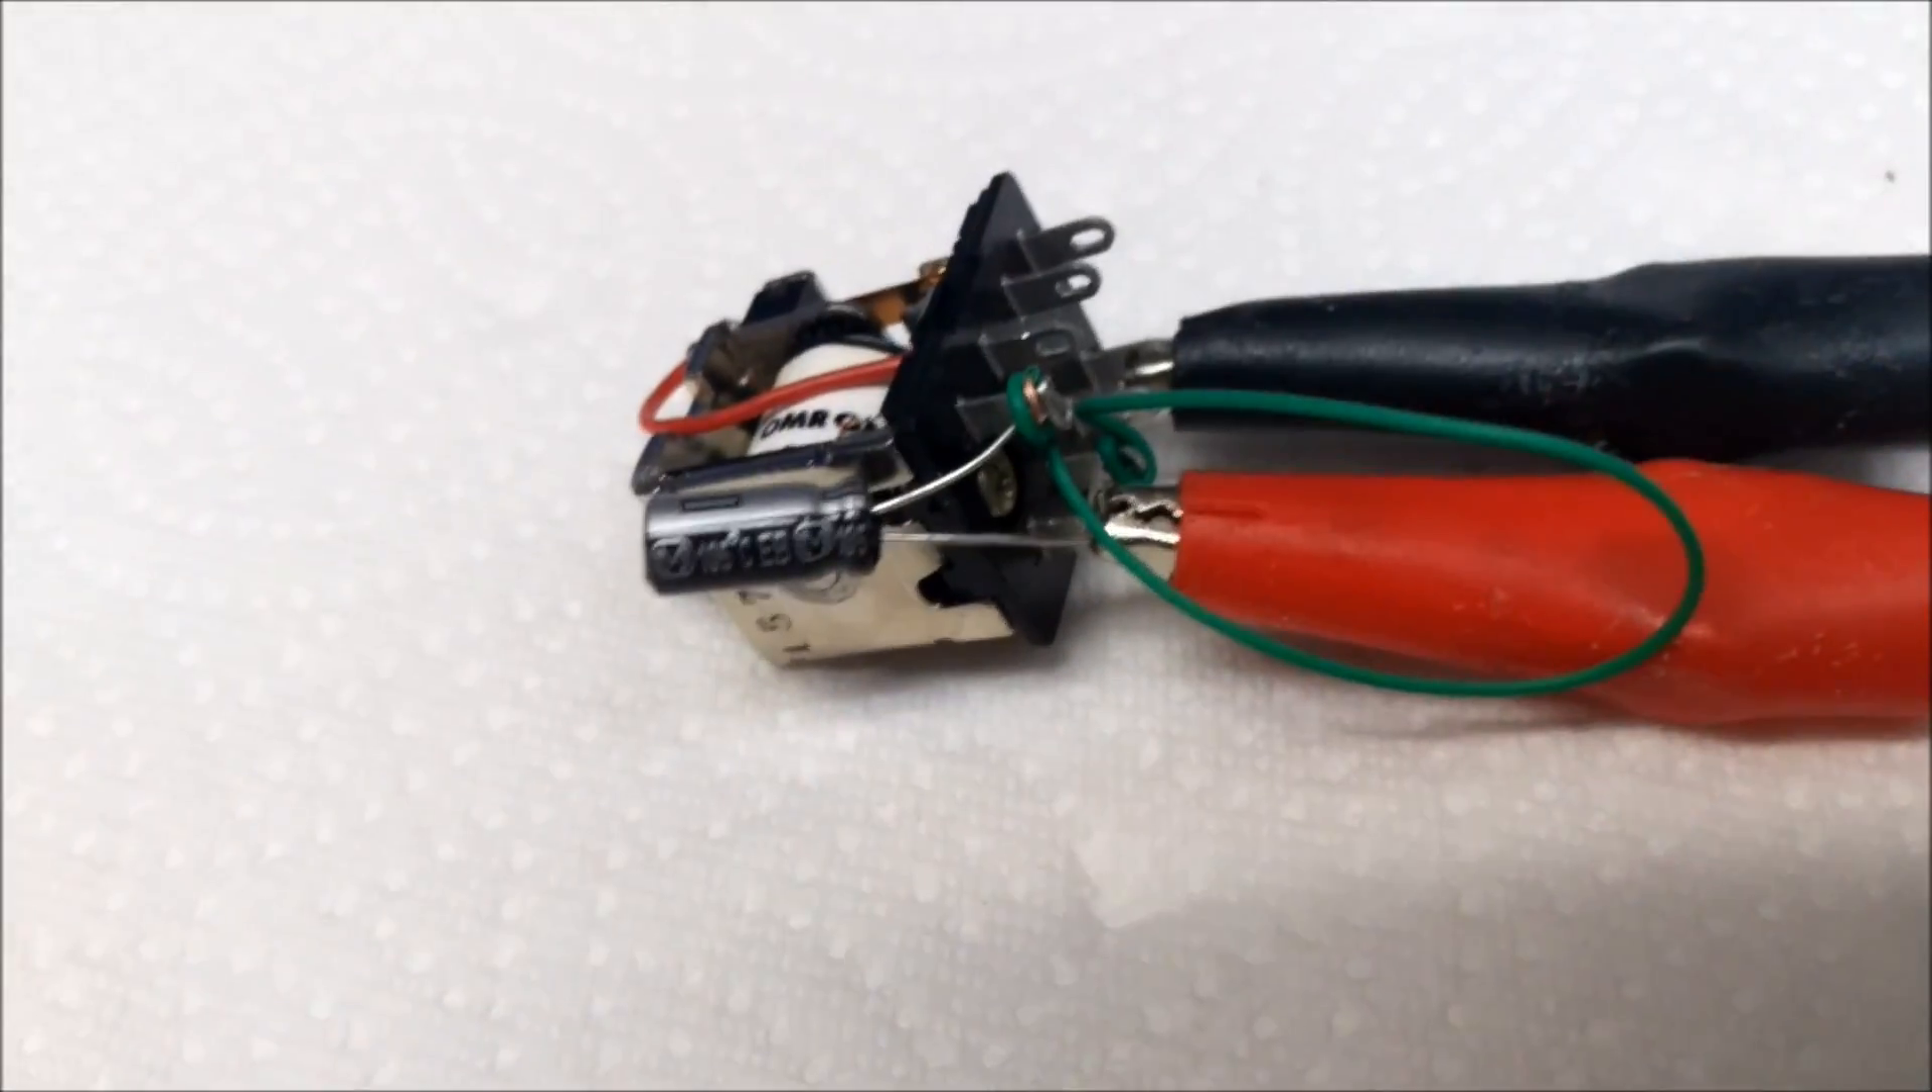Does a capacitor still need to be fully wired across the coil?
No.